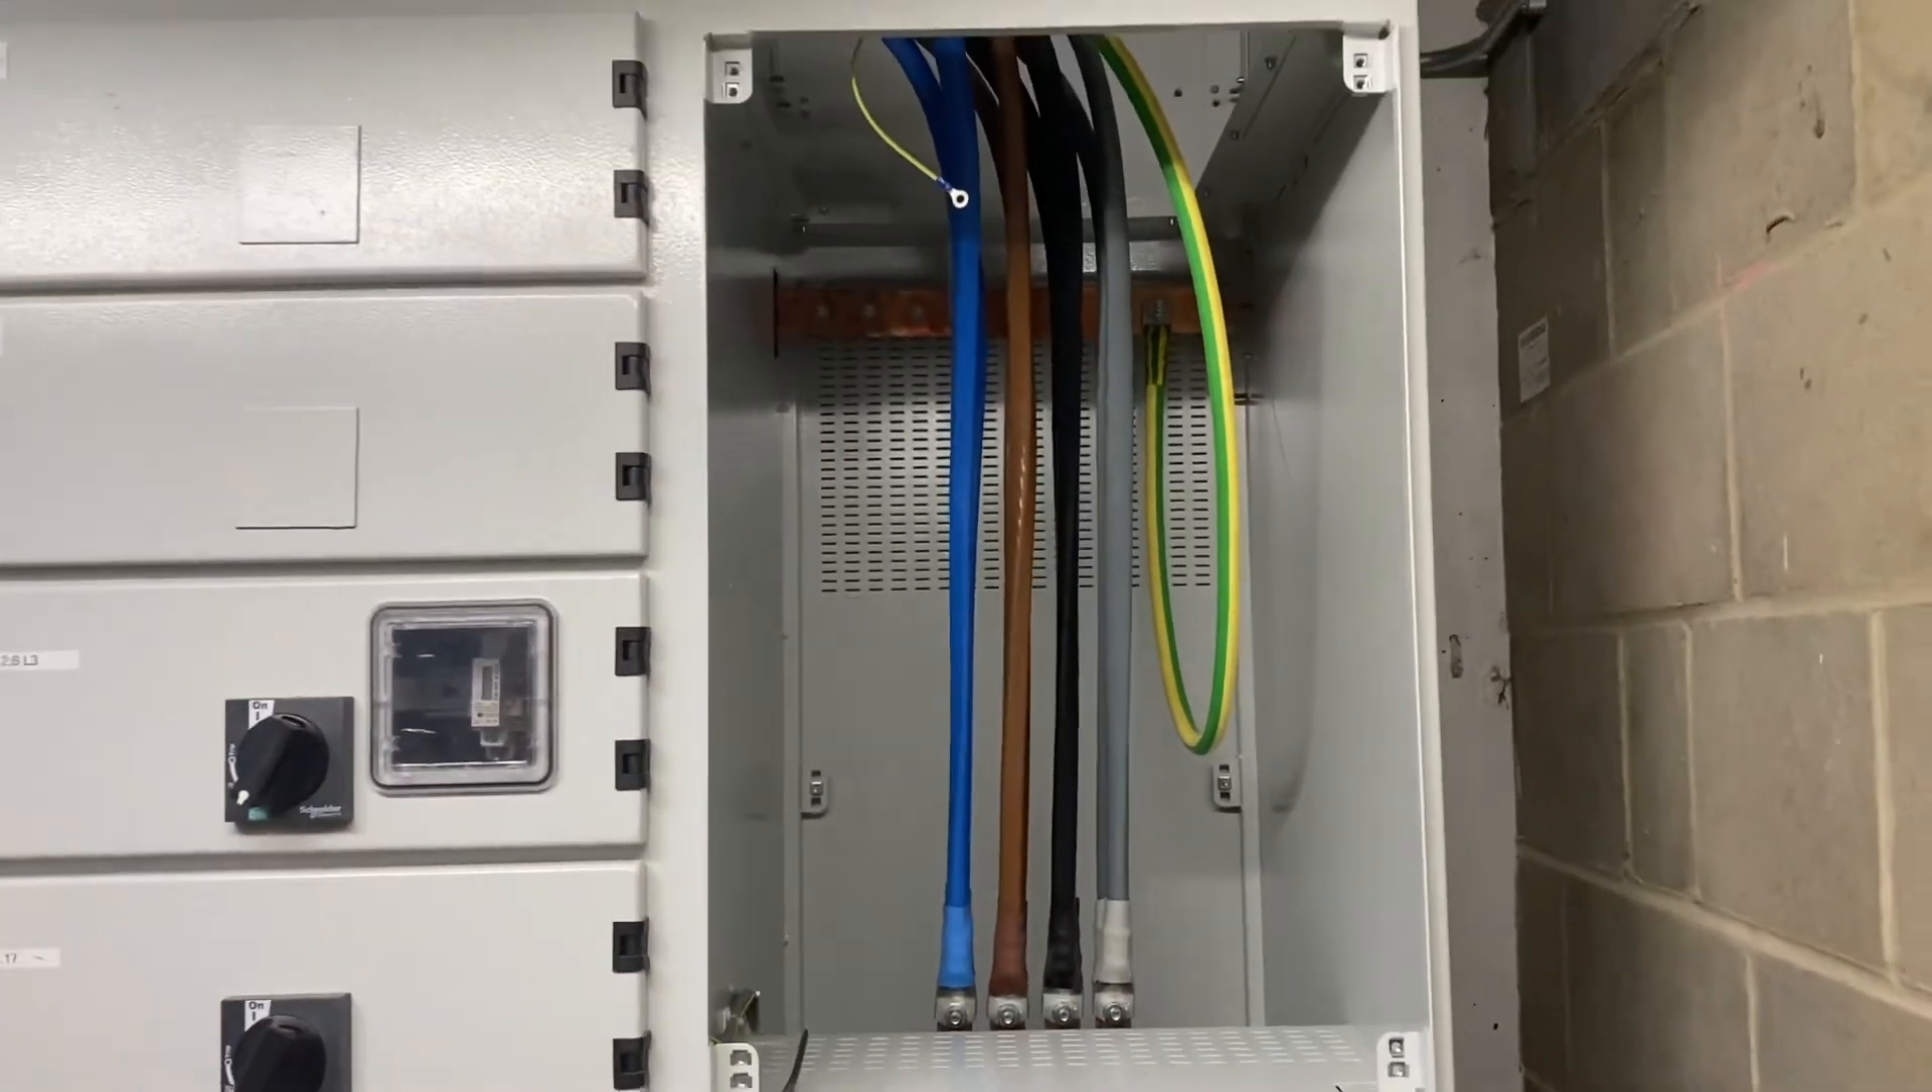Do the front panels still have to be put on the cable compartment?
Yes.